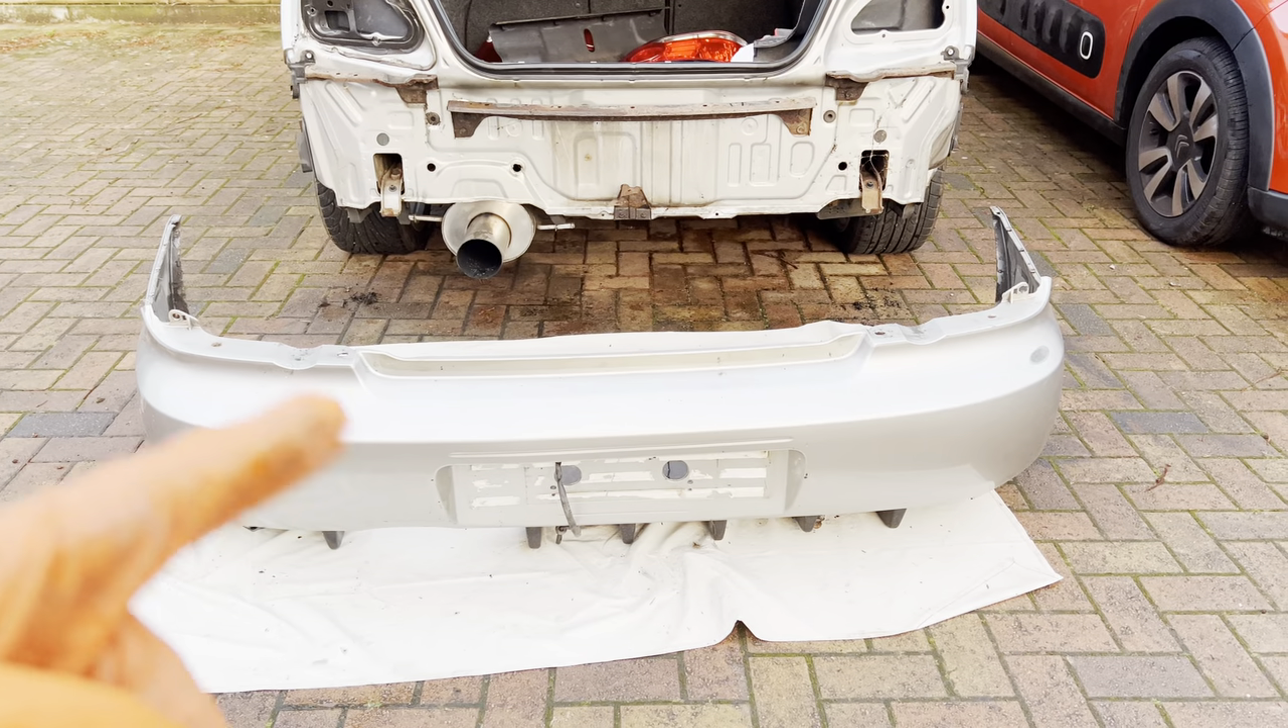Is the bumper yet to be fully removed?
No.